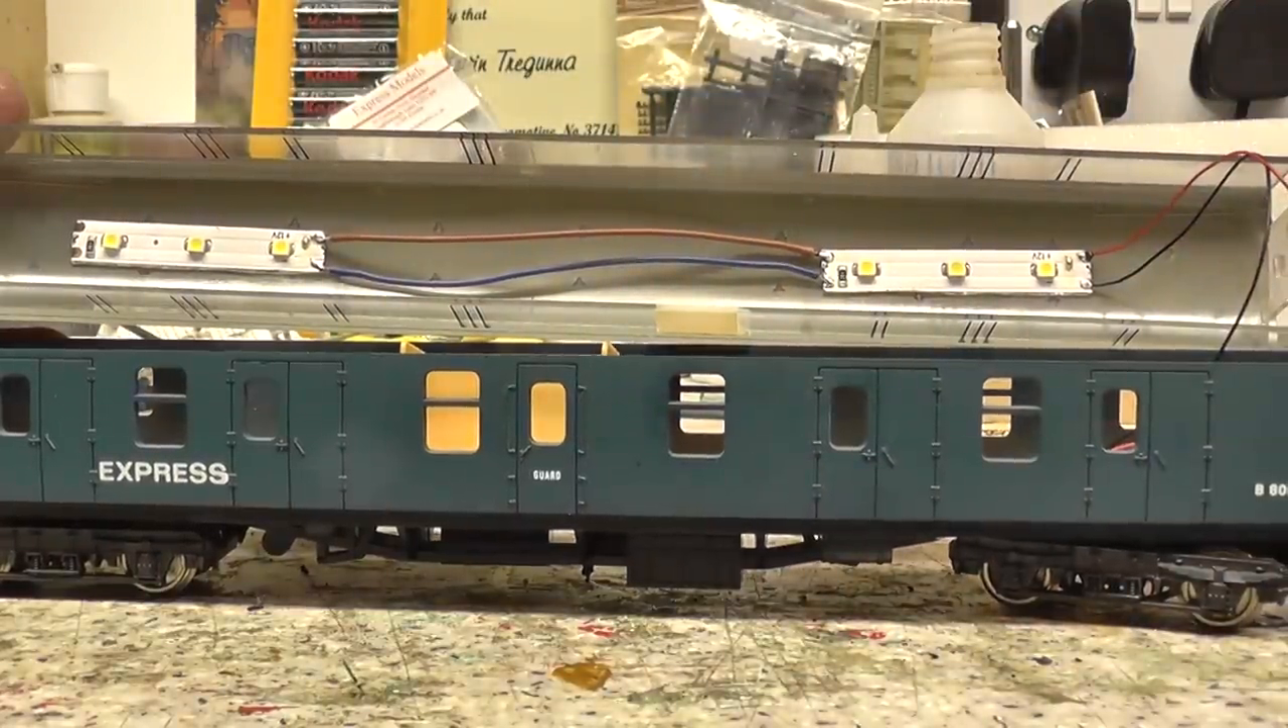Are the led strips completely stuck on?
Yes.